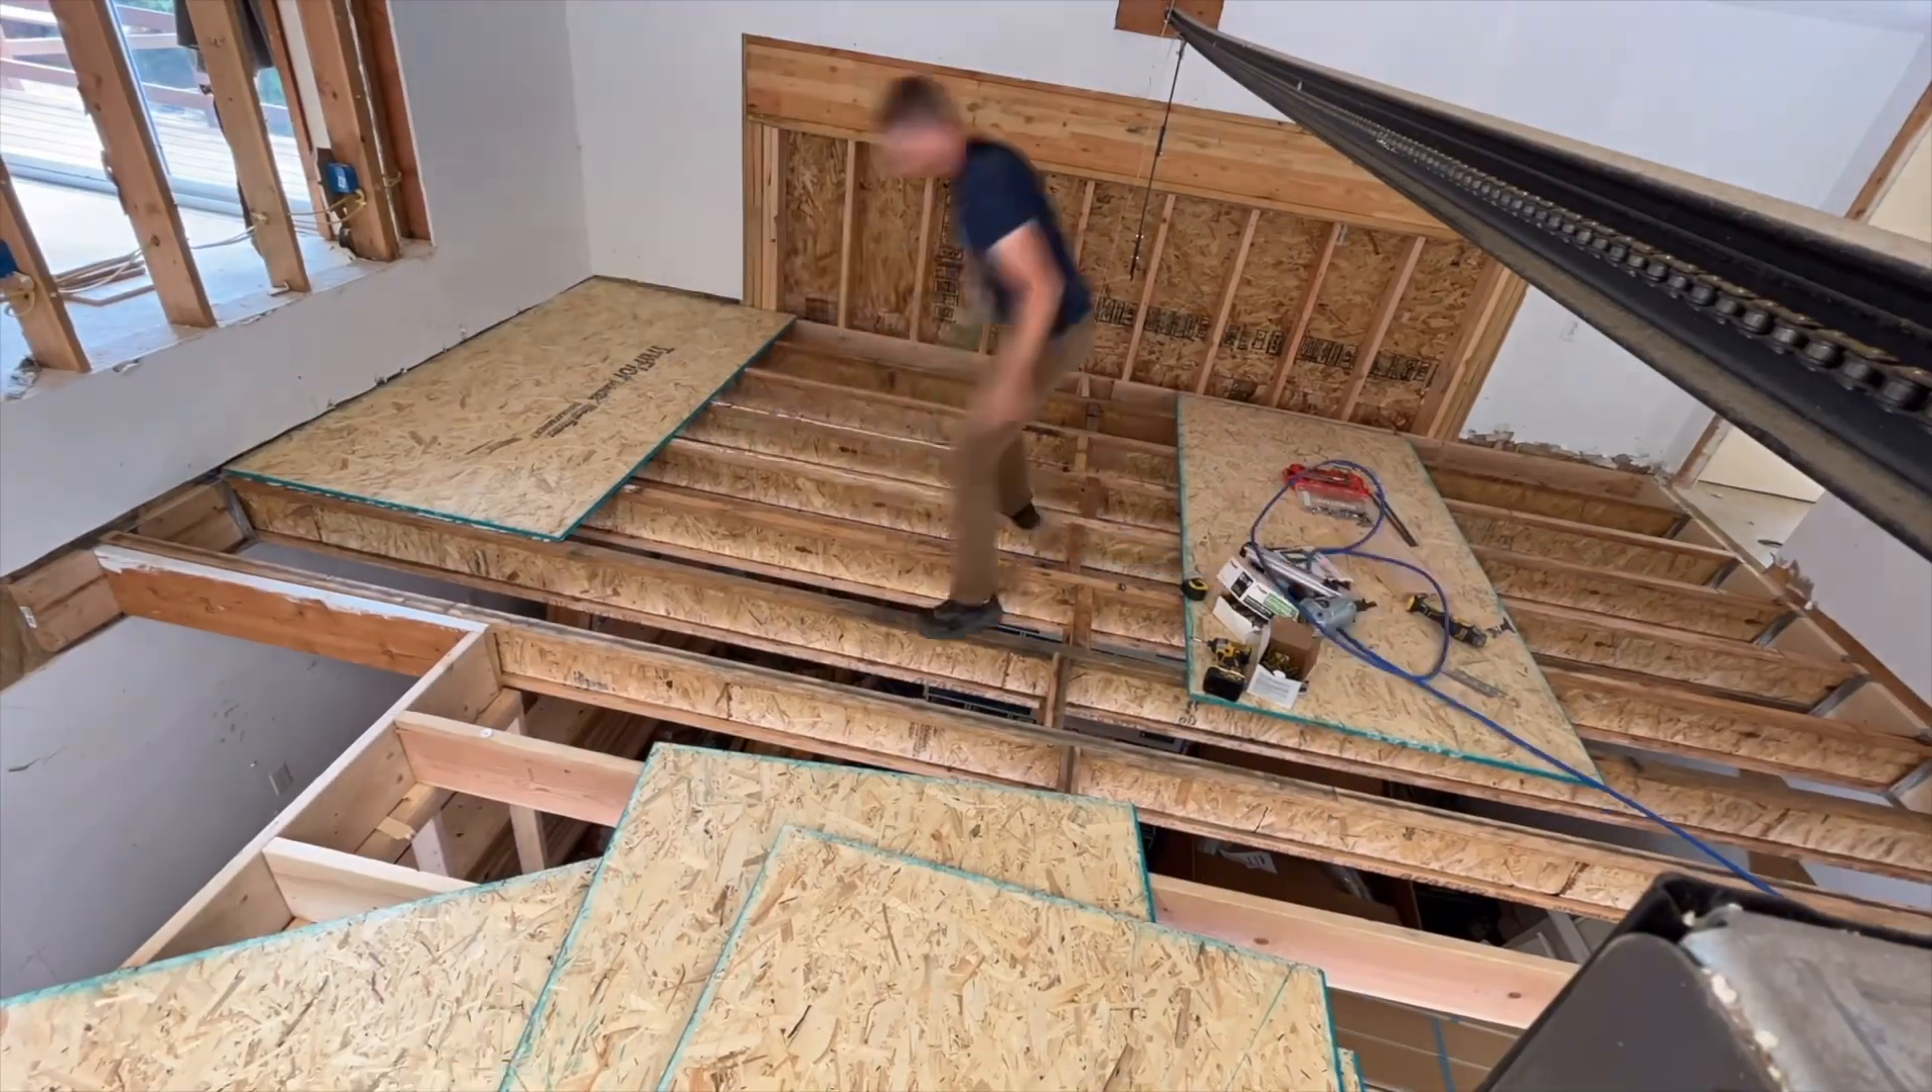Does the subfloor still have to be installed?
Yes.